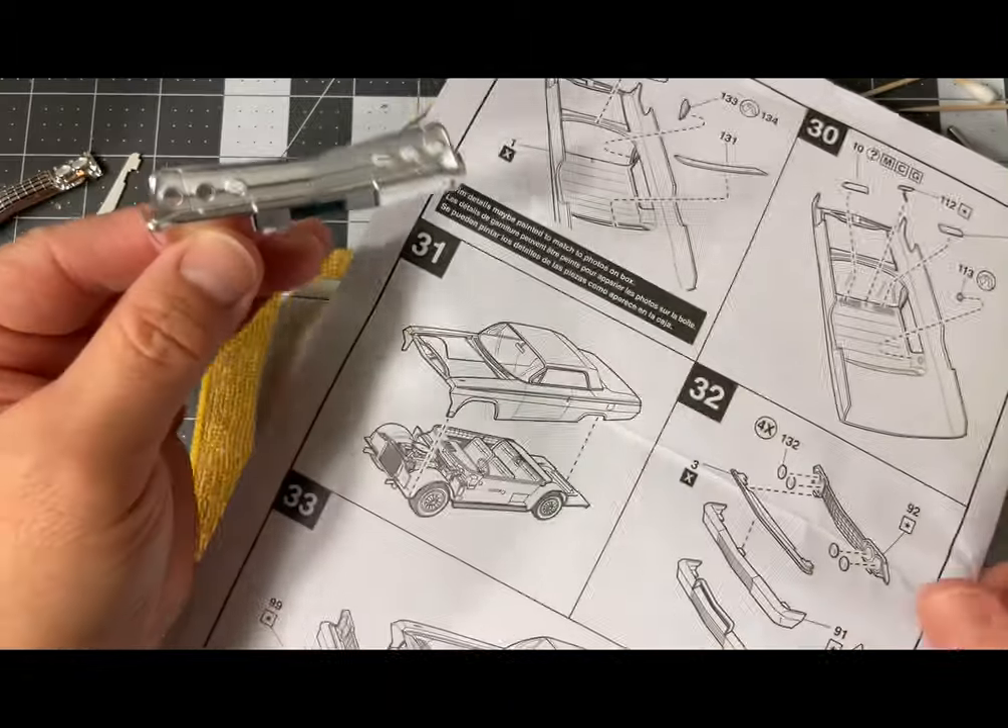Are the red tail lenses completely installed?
No.